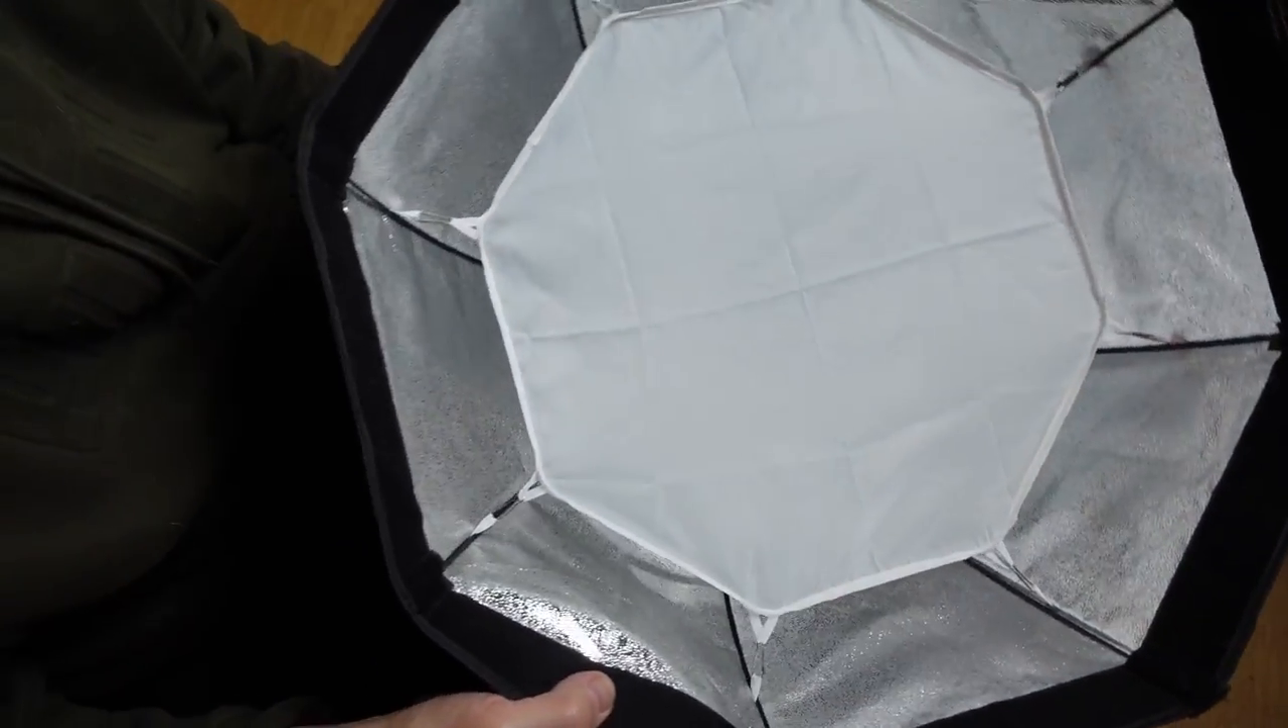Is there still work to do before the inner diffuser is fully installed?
No.